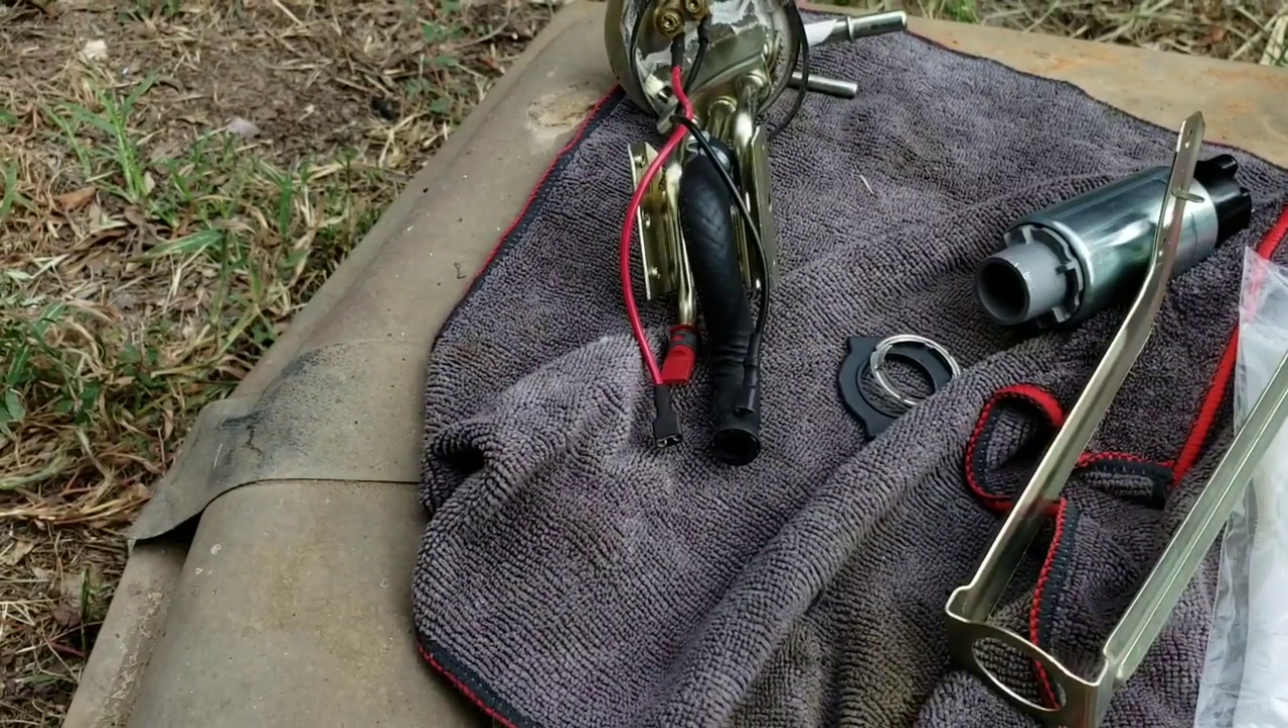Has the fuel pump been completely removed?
Yes.